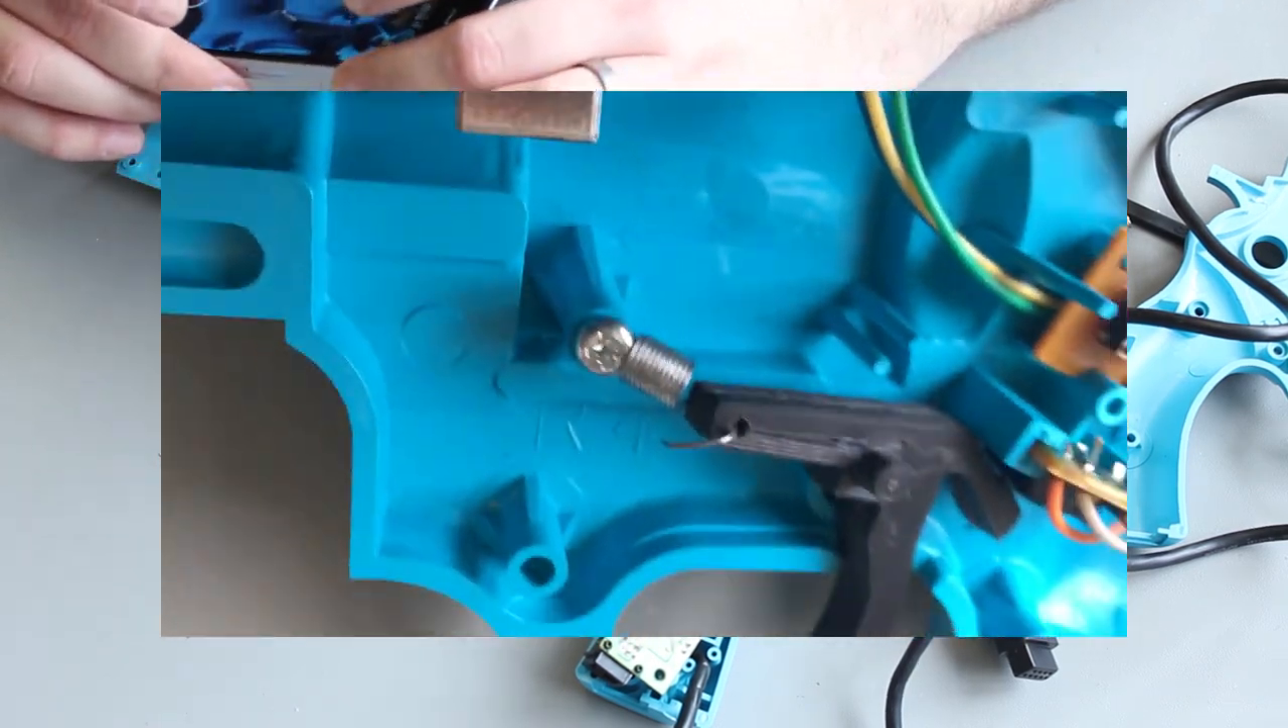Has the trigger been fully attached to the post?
Yes.